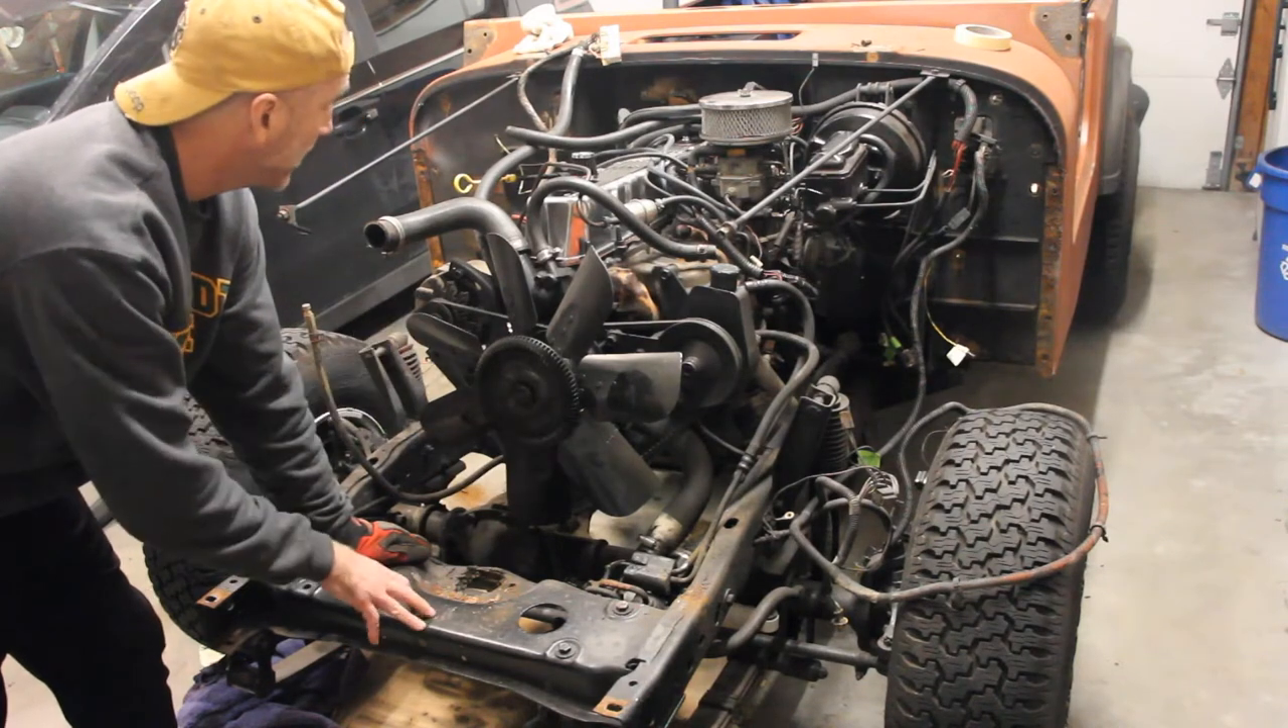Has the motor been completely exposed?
Yes.